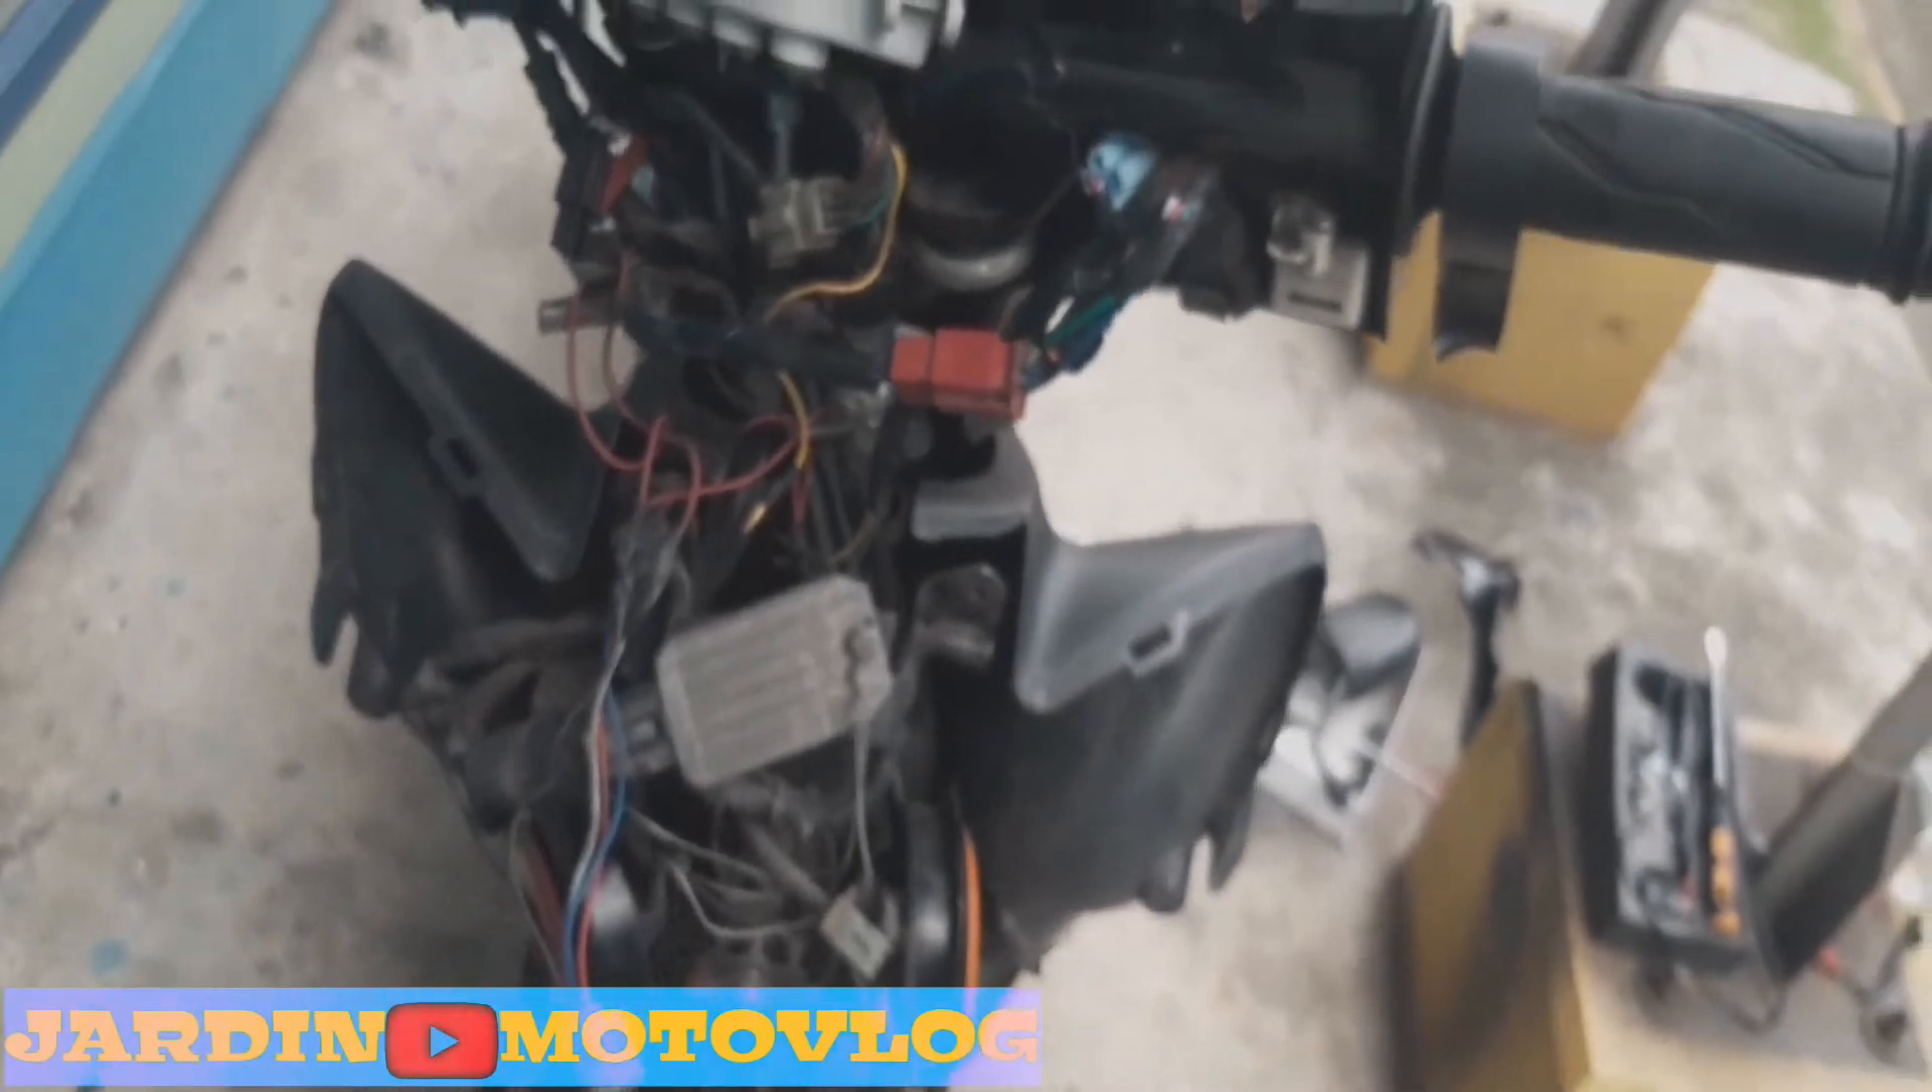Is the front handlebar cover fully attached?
No.